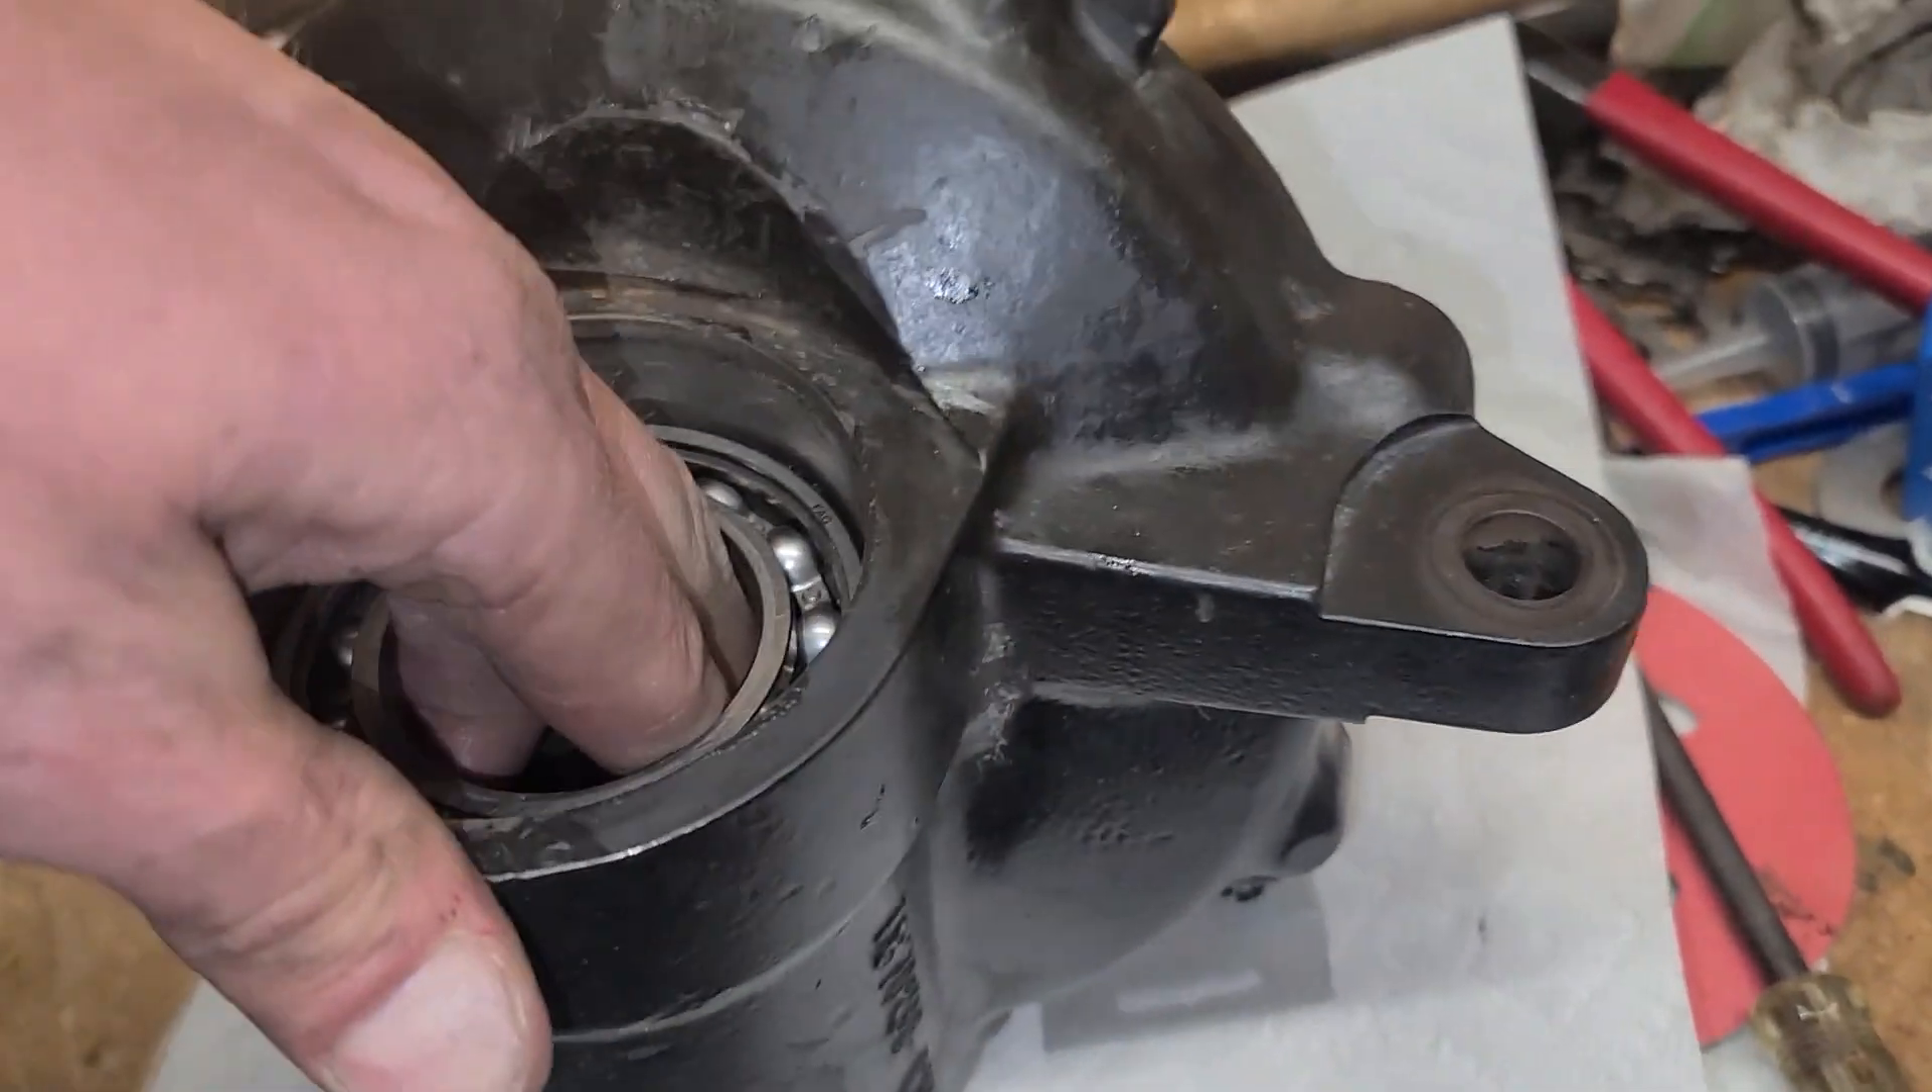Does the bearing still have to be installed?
No.